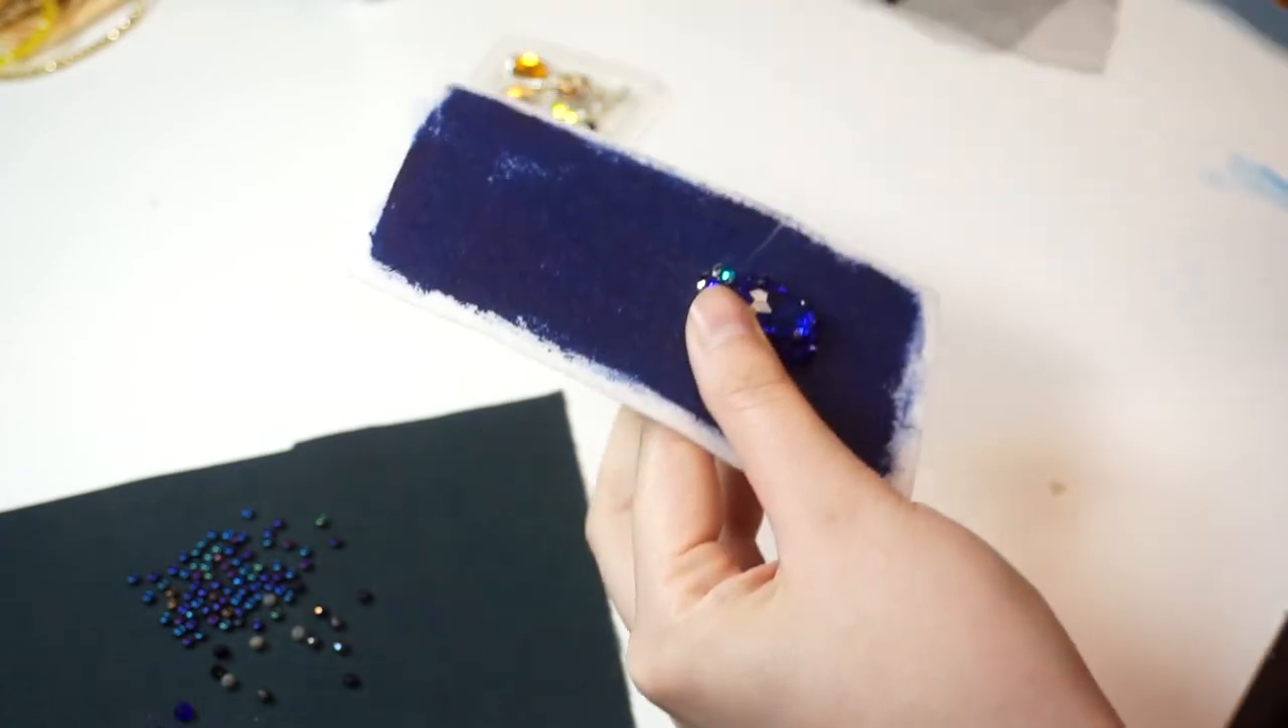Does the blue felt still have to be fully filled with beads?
Yes.